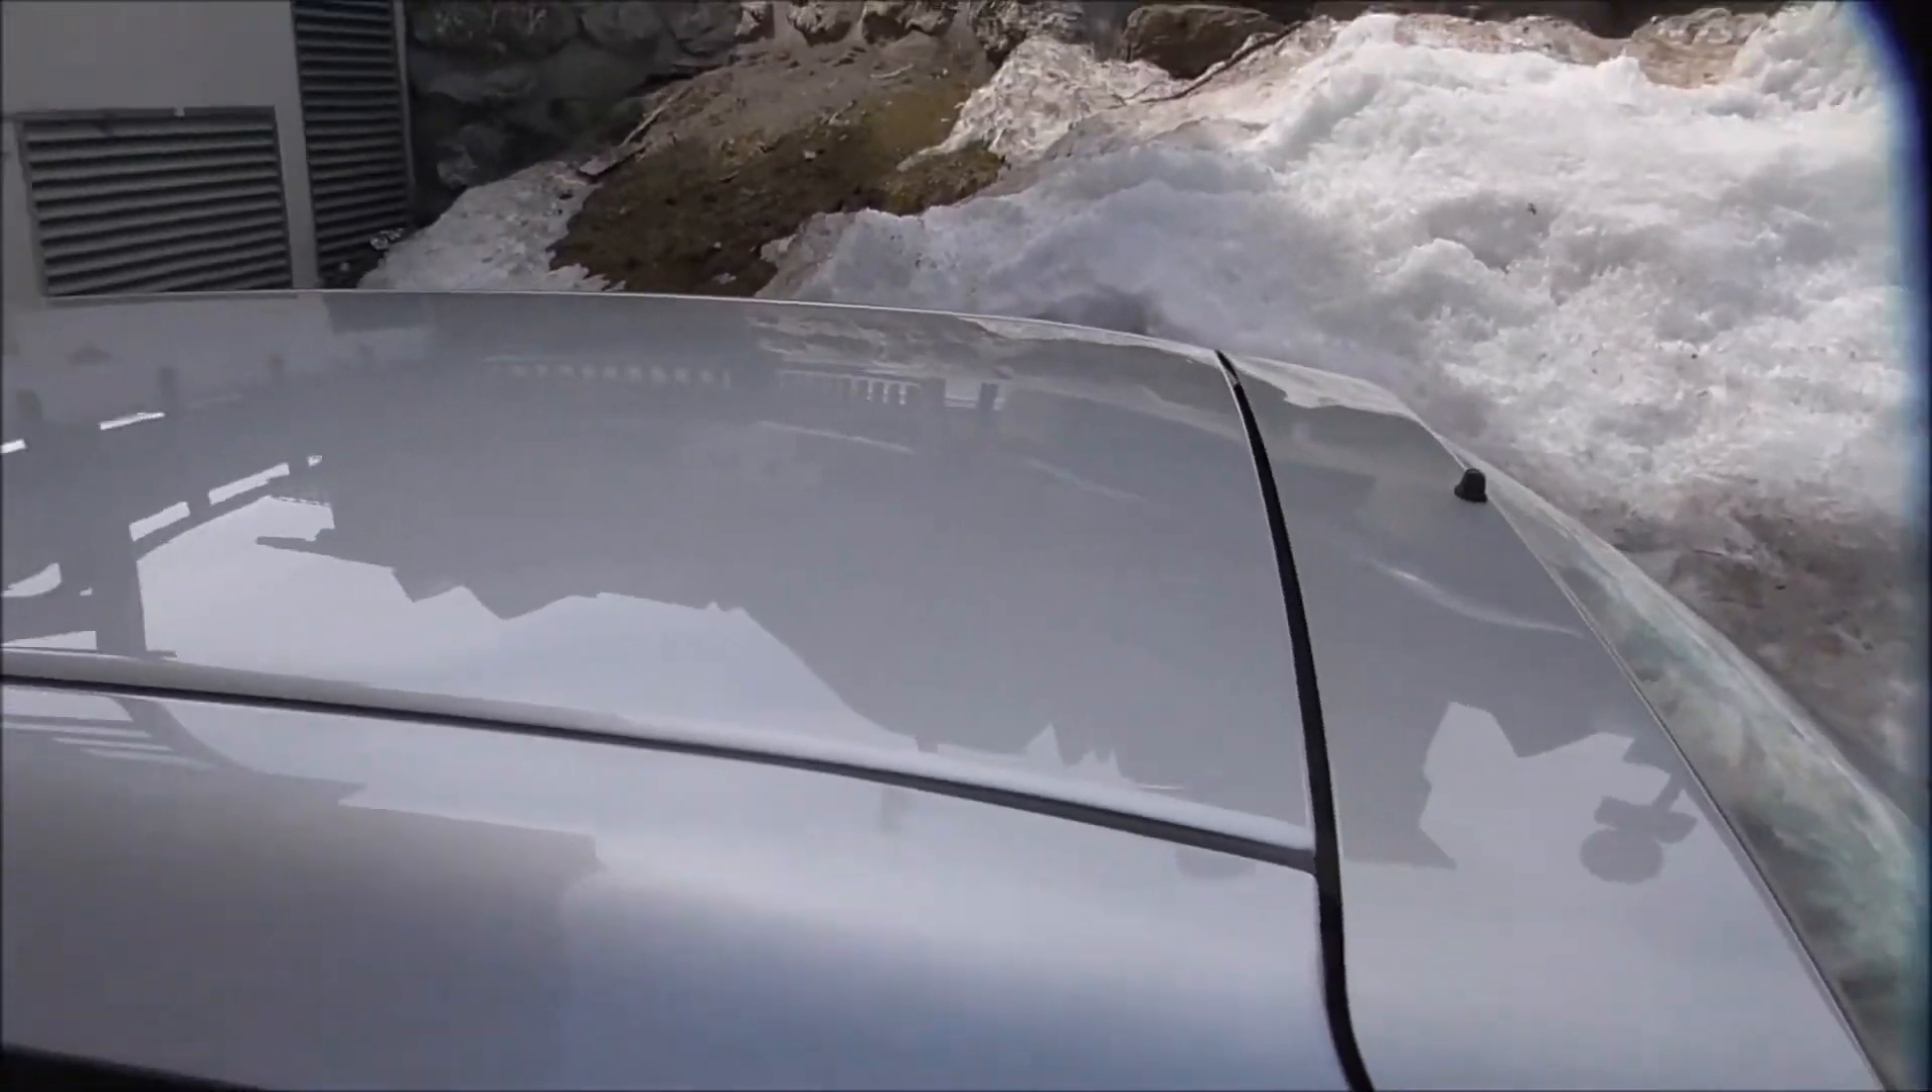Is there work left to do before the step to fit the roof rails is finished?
Yes.